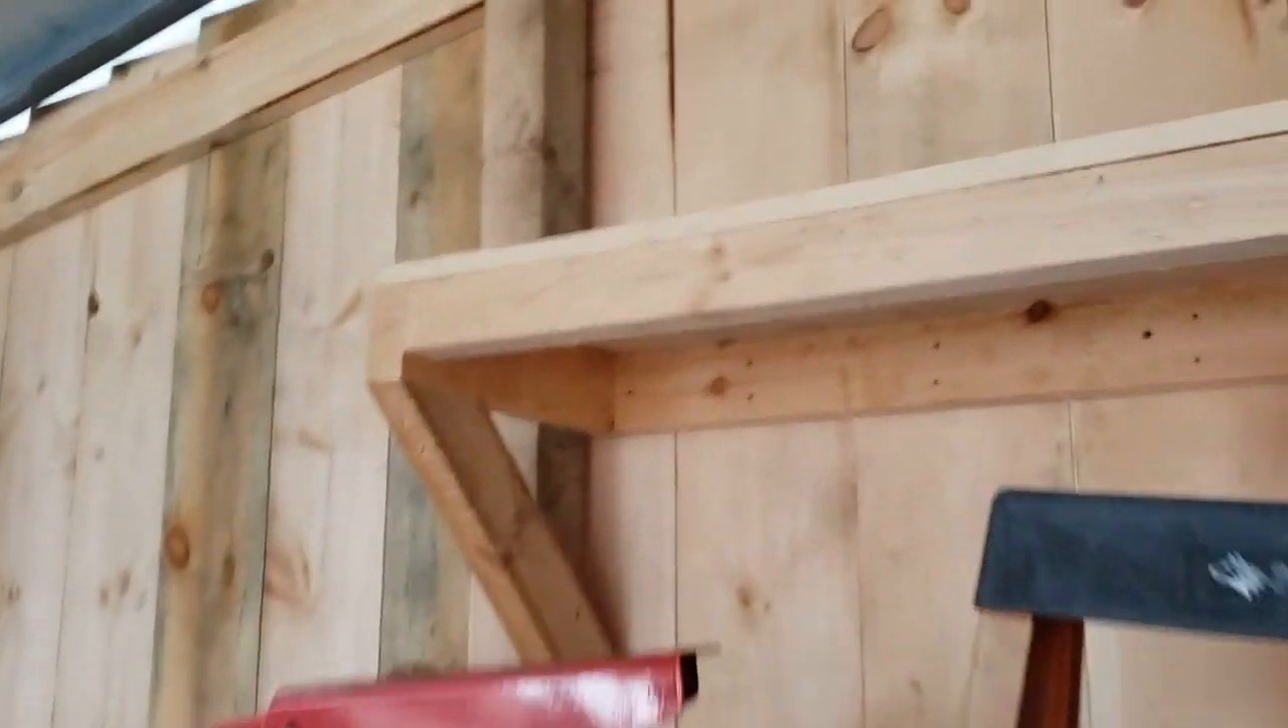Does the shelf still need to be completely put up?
No.